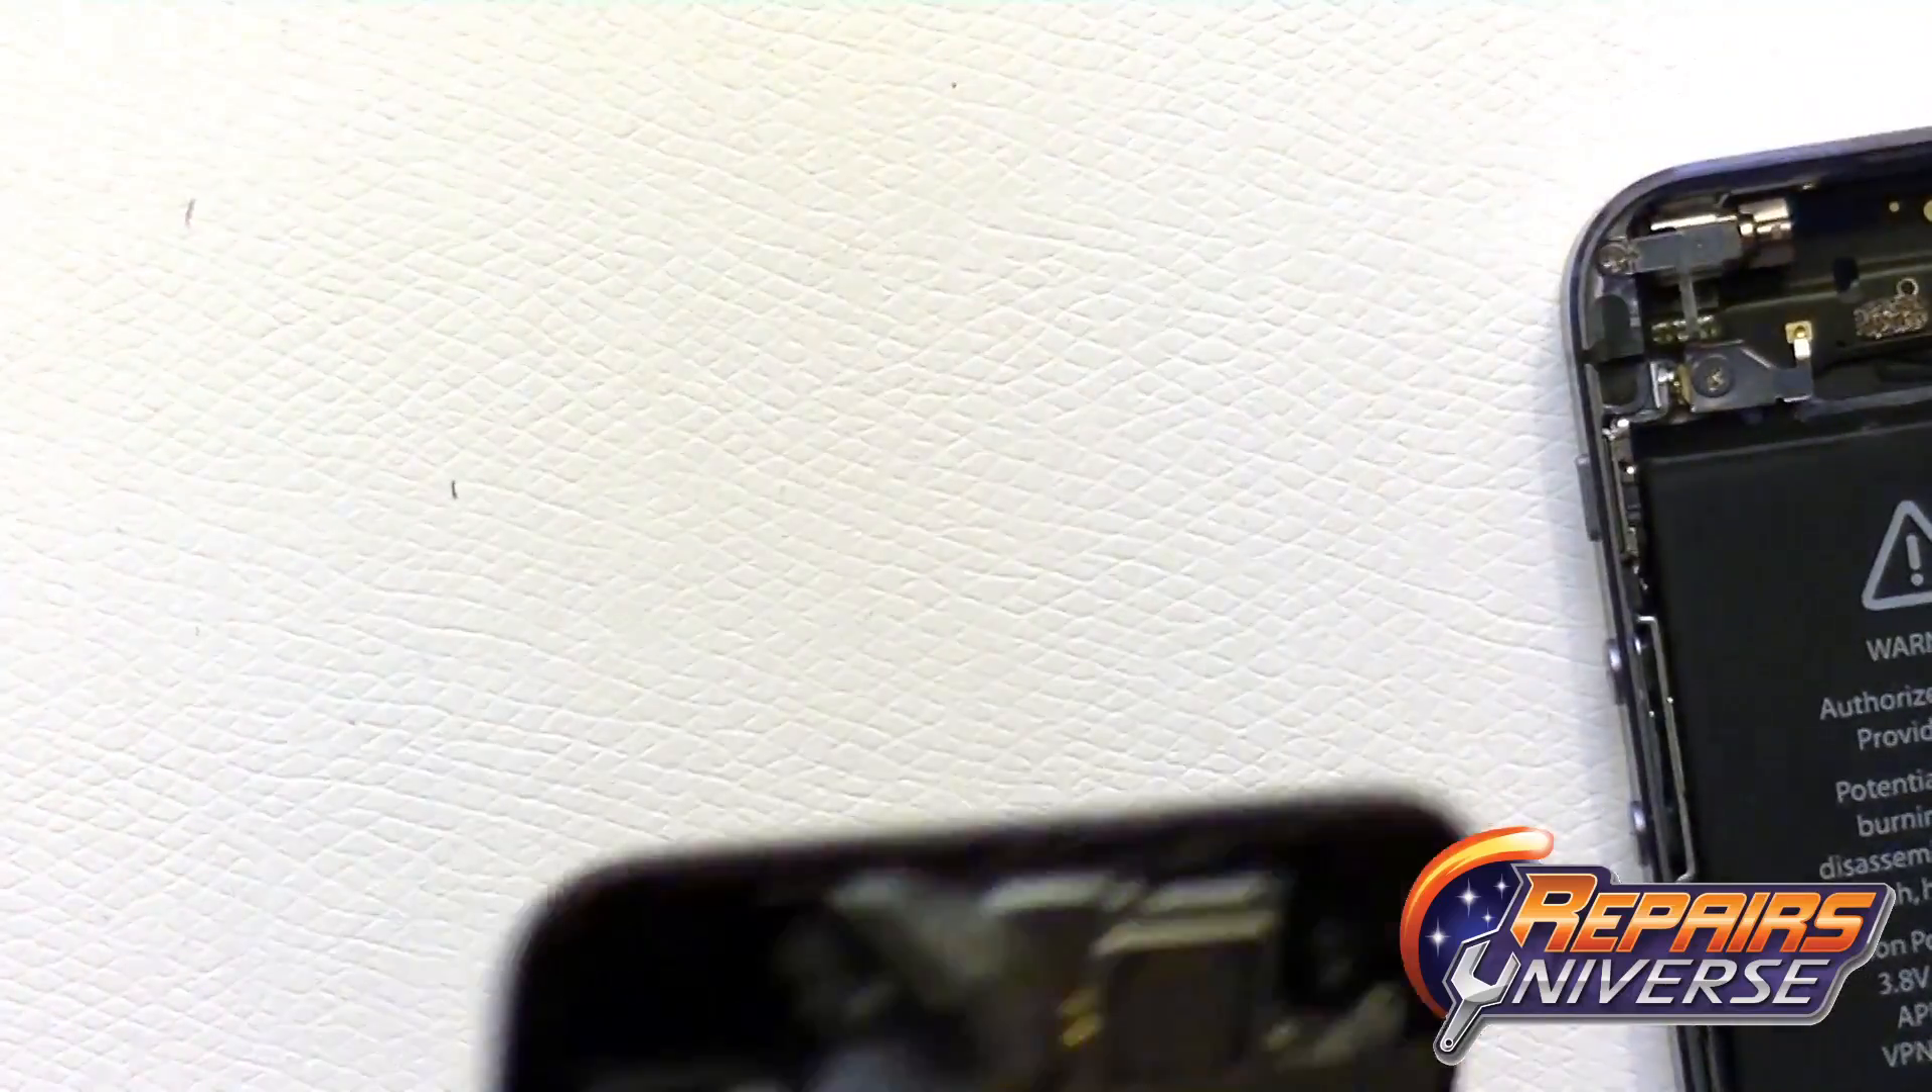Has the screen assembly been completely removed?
Yes.